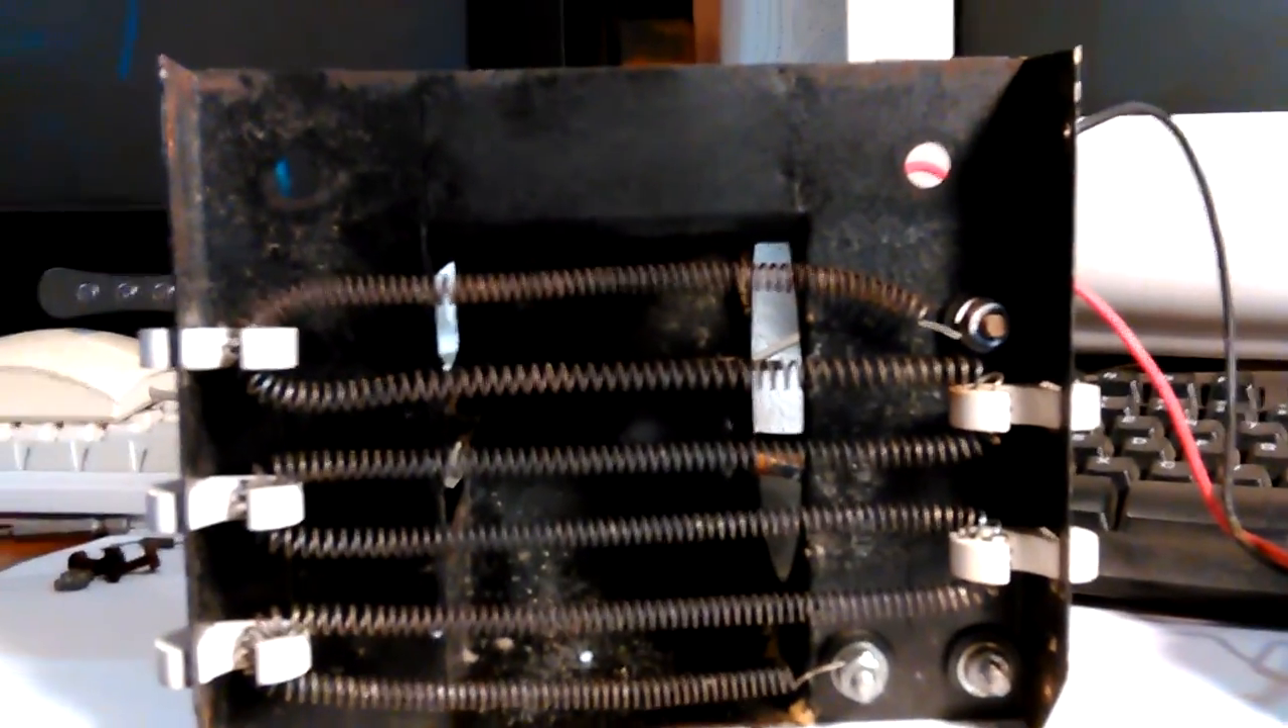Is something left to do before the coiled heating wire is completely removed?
Yes.